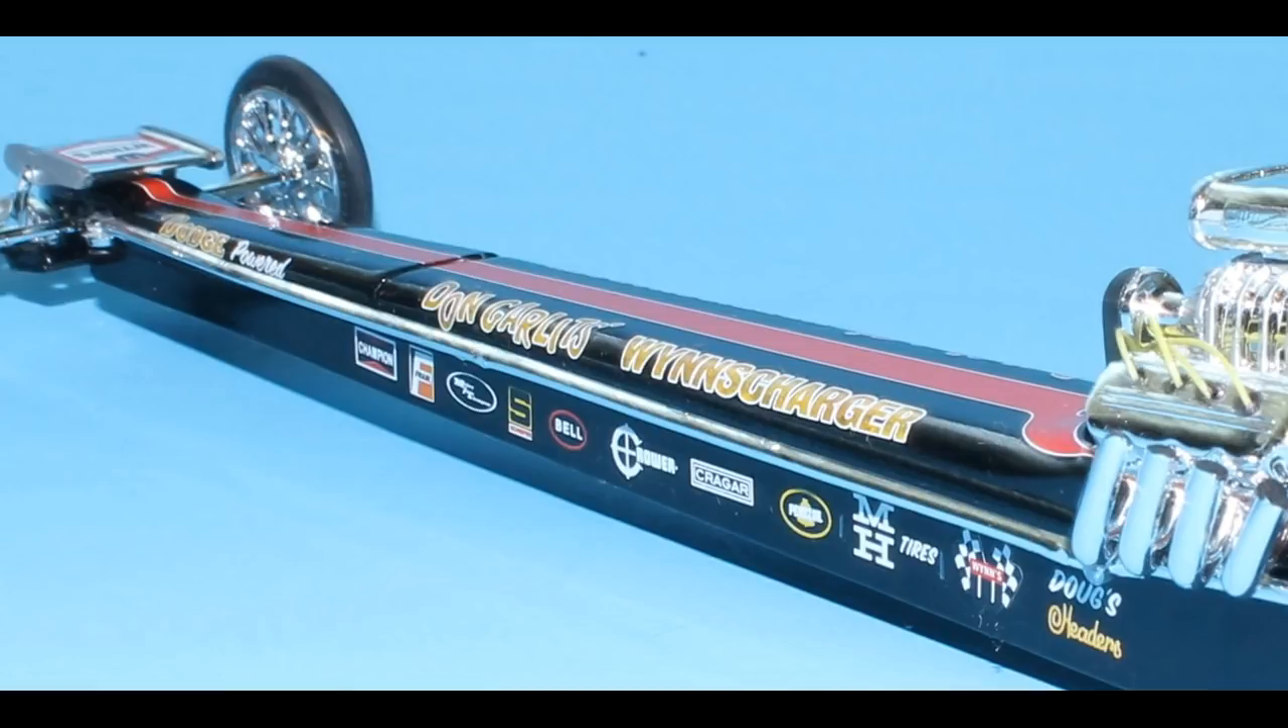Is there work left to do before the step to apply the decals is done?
No.